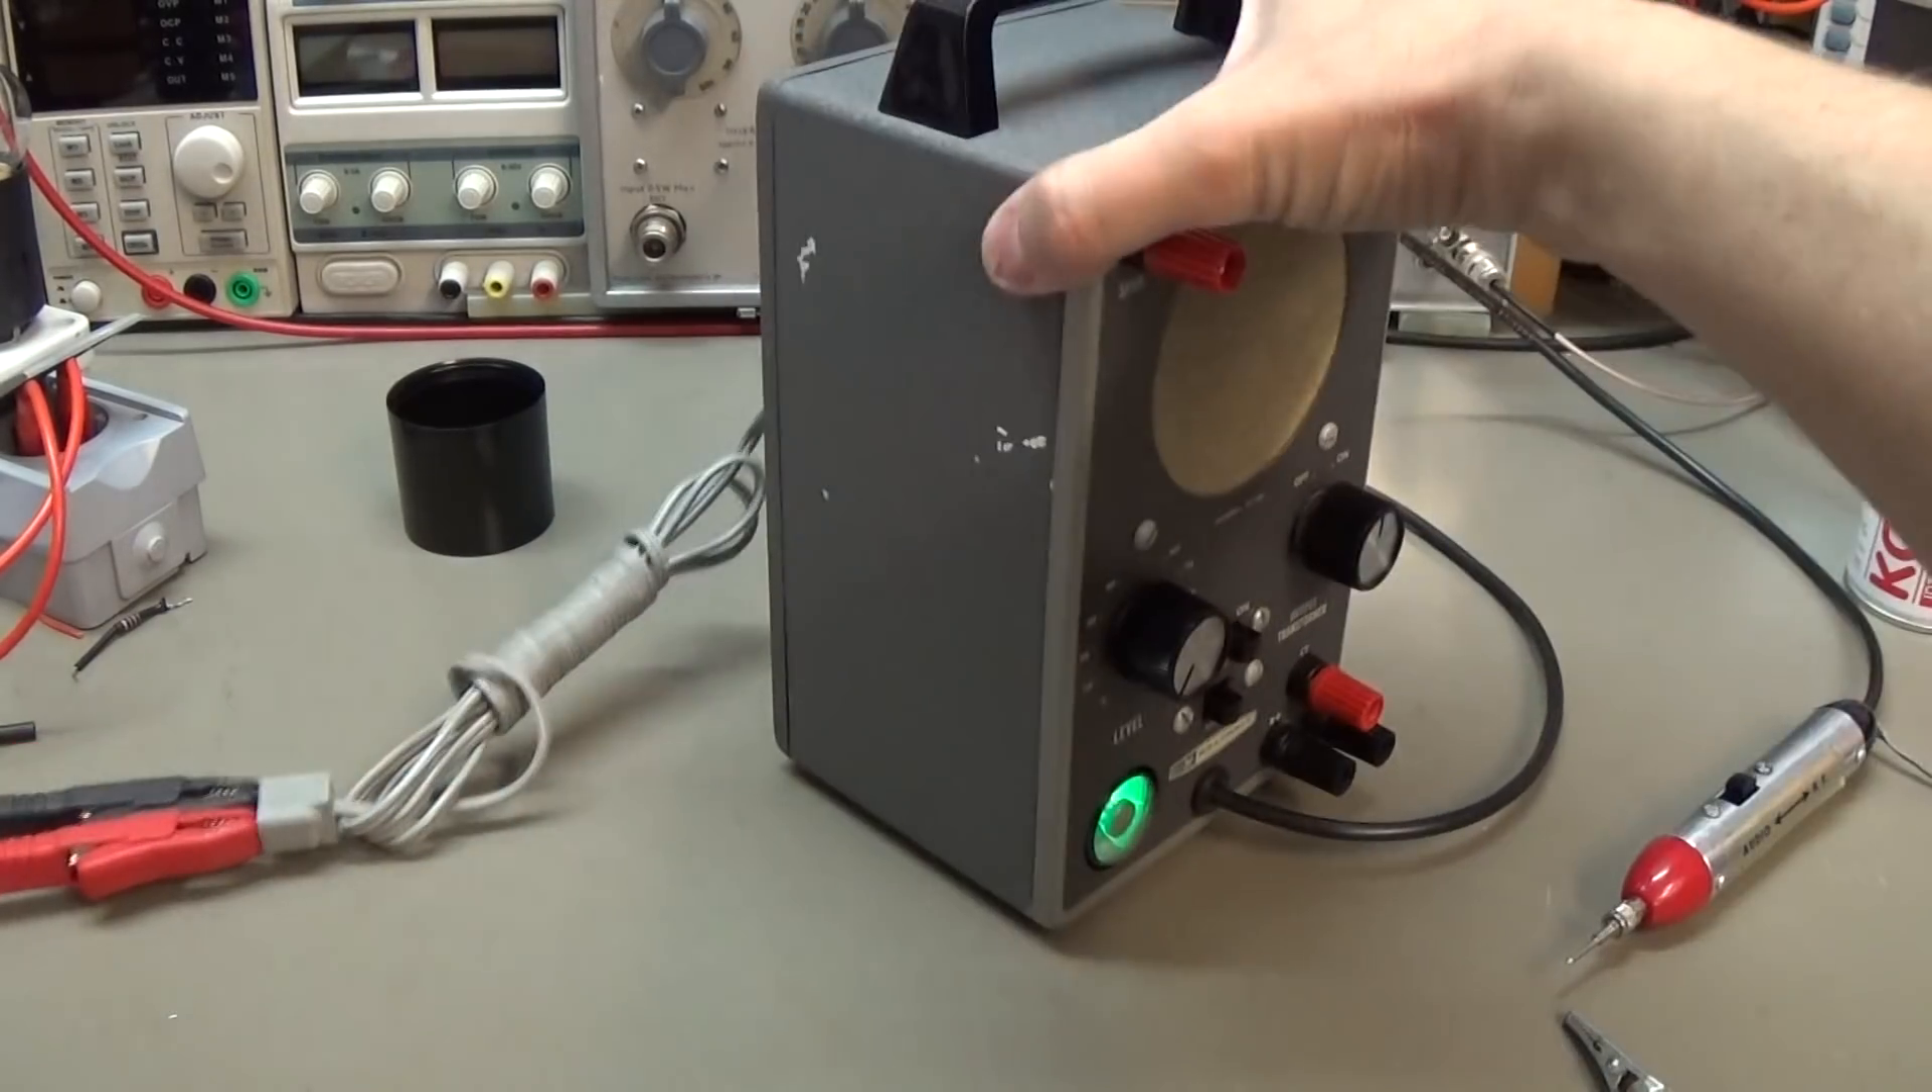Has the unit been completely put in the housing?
Yes.